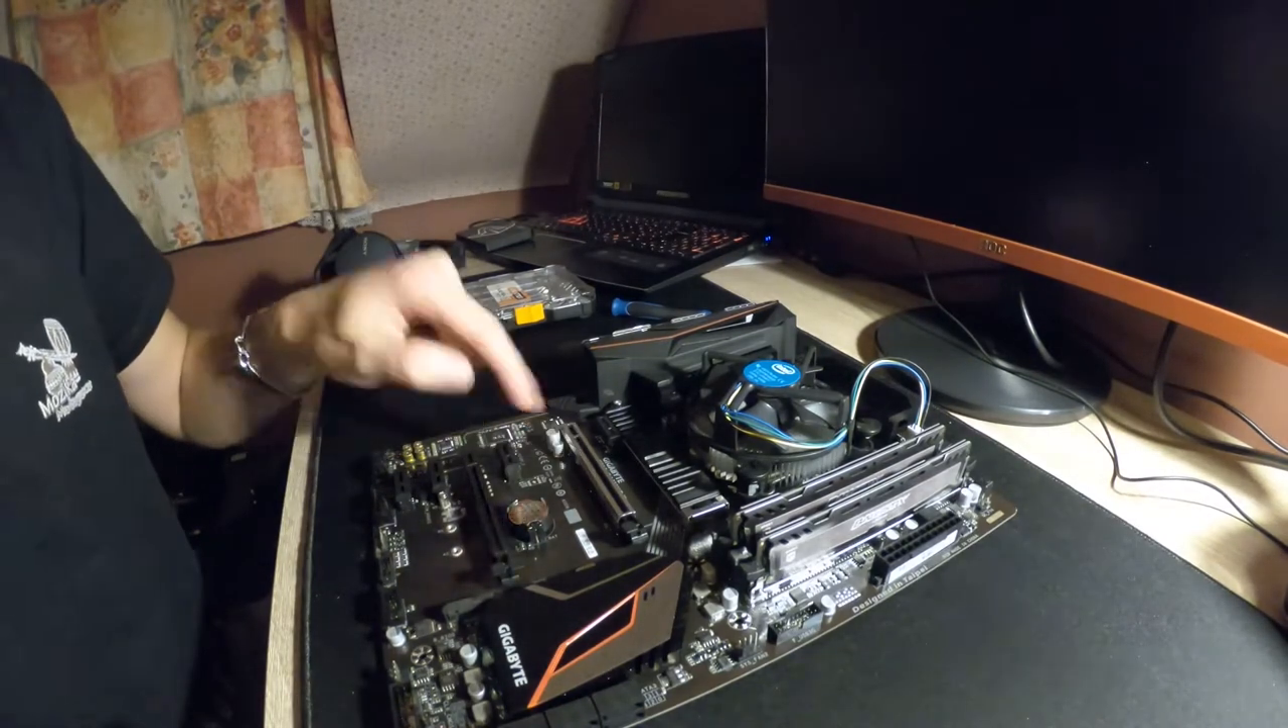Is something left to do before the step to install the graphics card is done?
Yes.